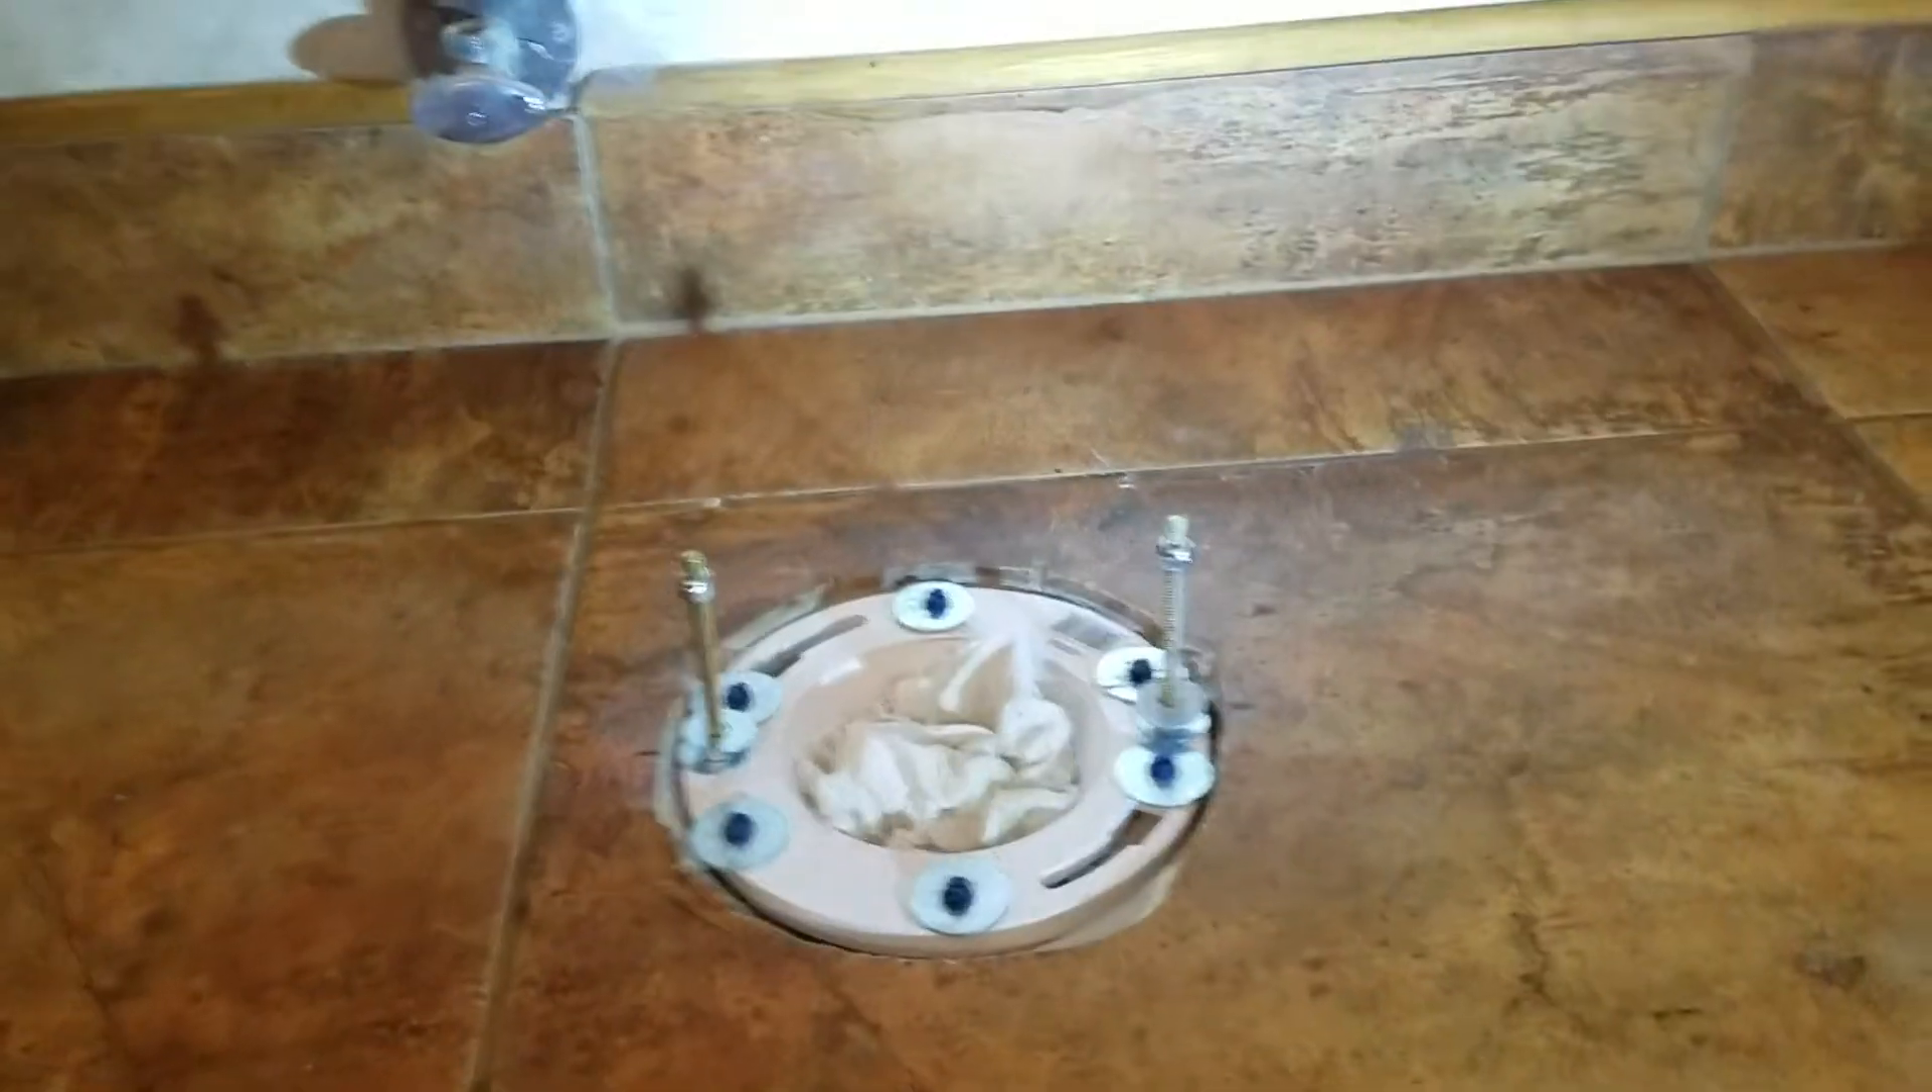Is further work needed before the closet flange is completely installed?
No.